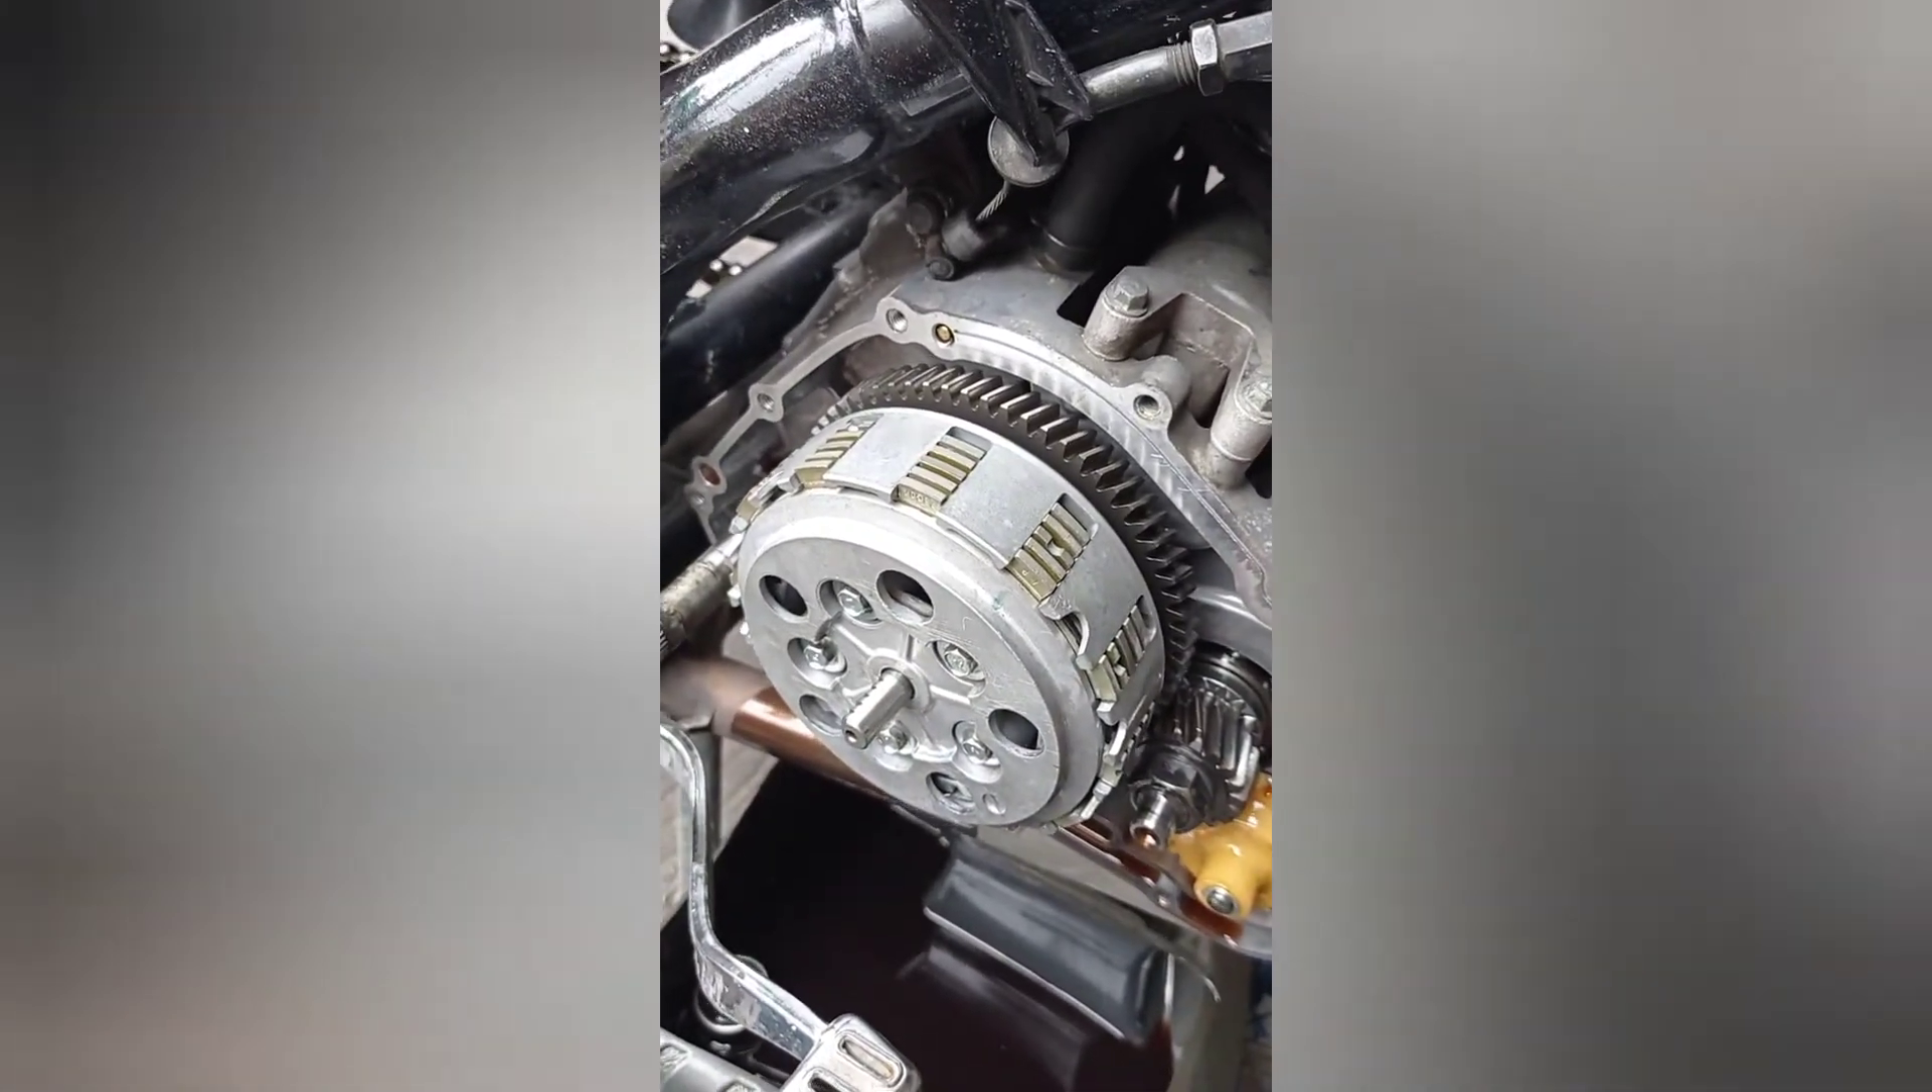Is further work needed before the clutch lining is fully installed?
No.